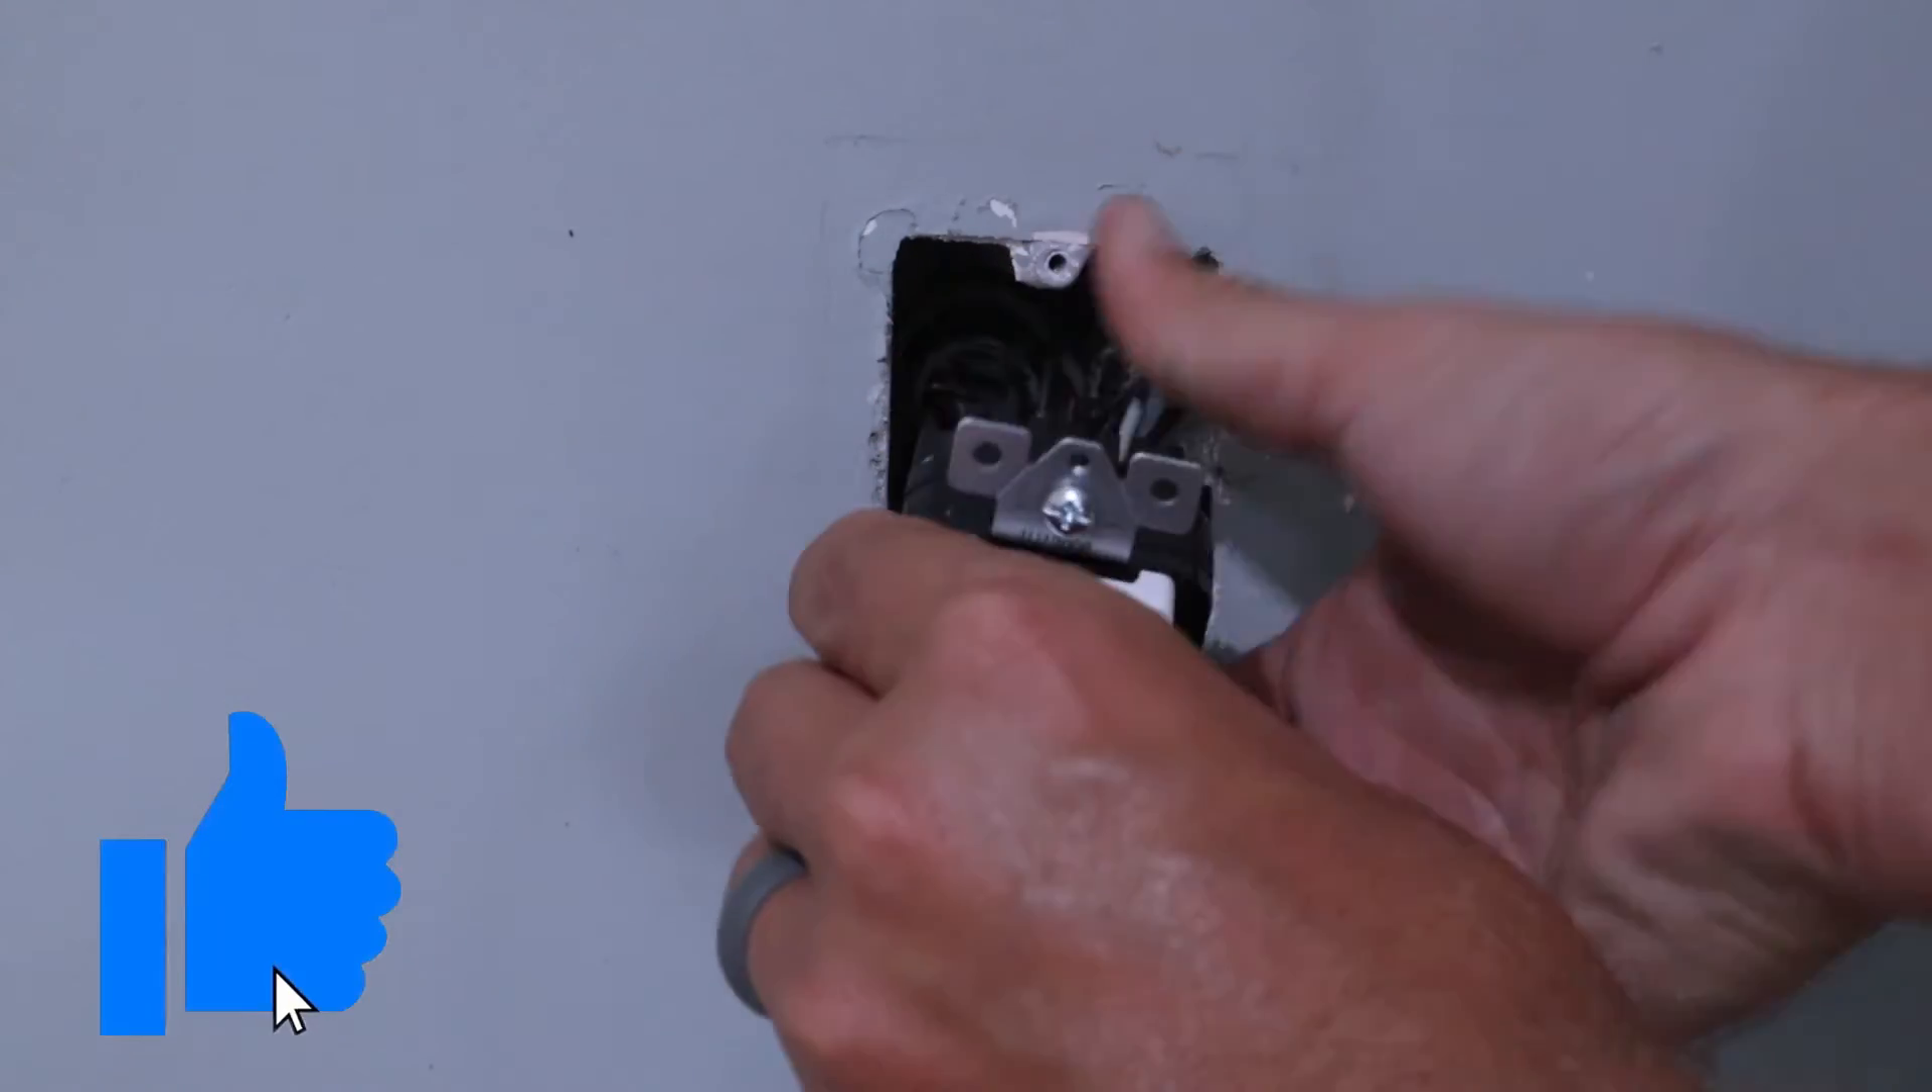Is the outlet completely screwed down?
No.